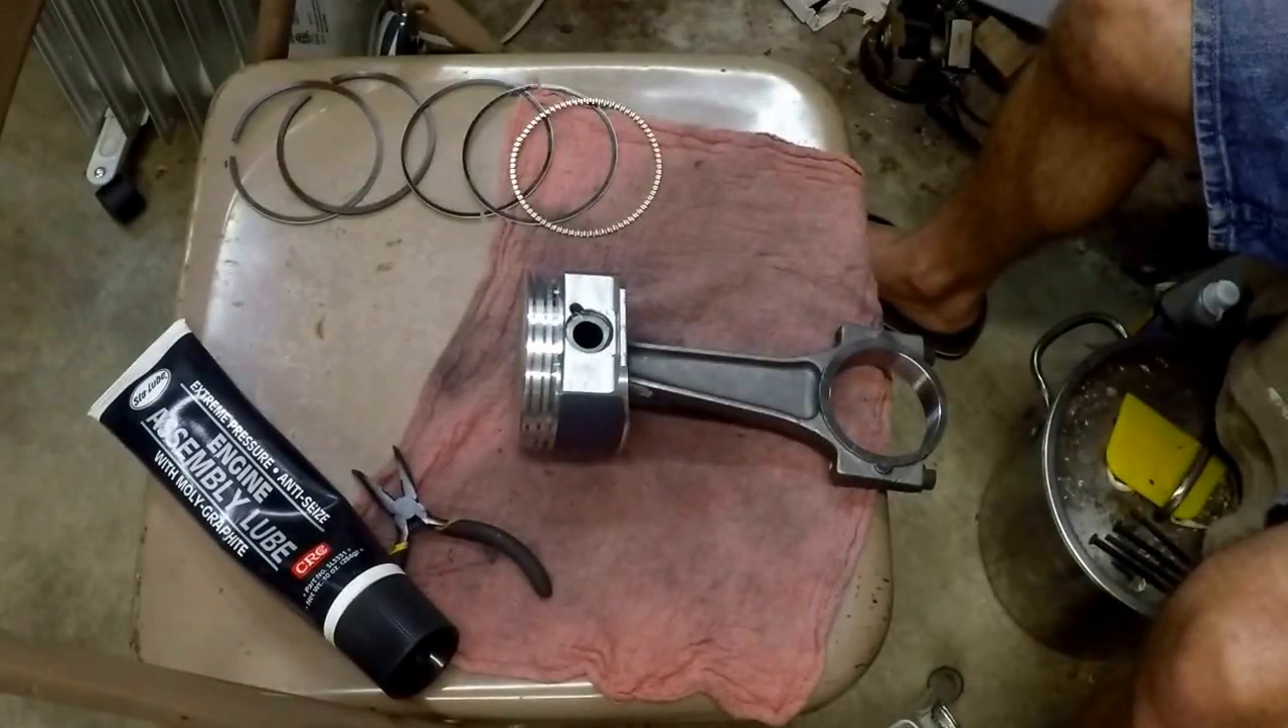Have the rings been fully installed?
No.